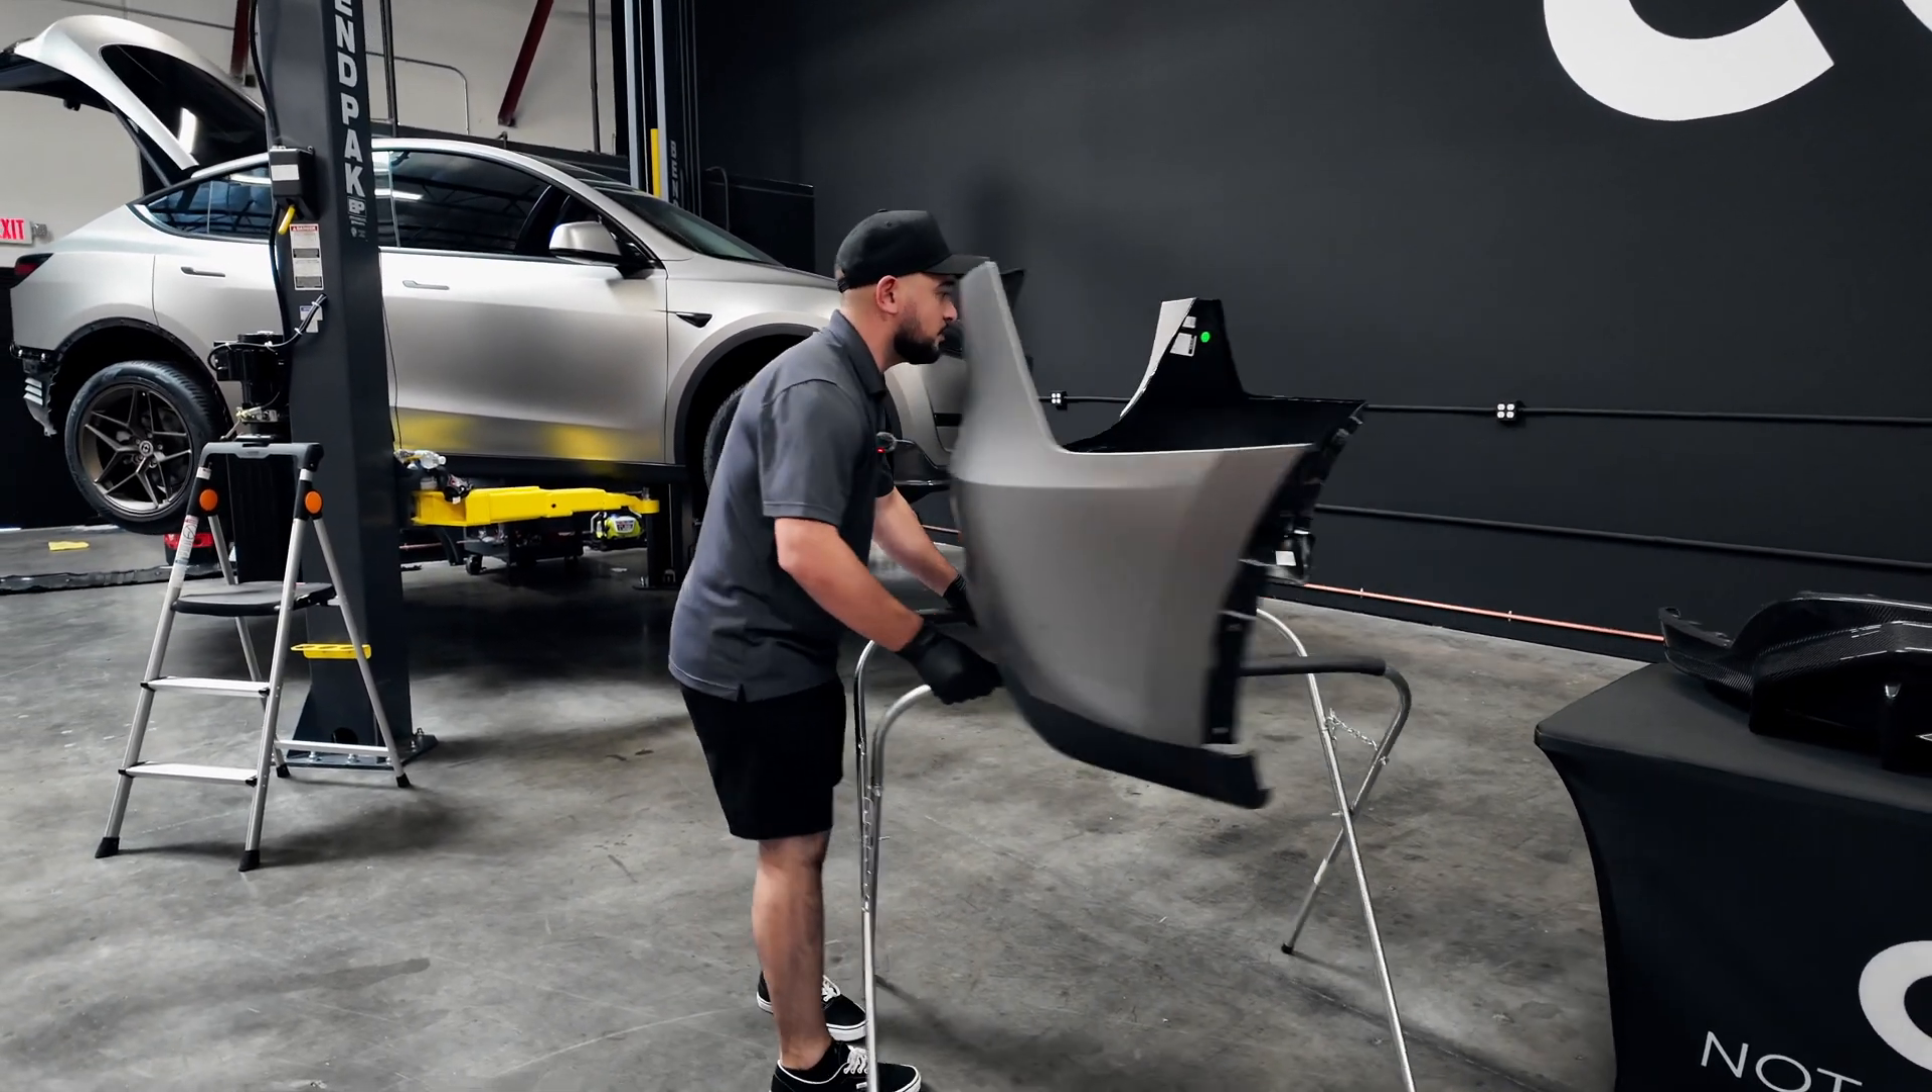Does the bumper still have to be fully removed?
No.